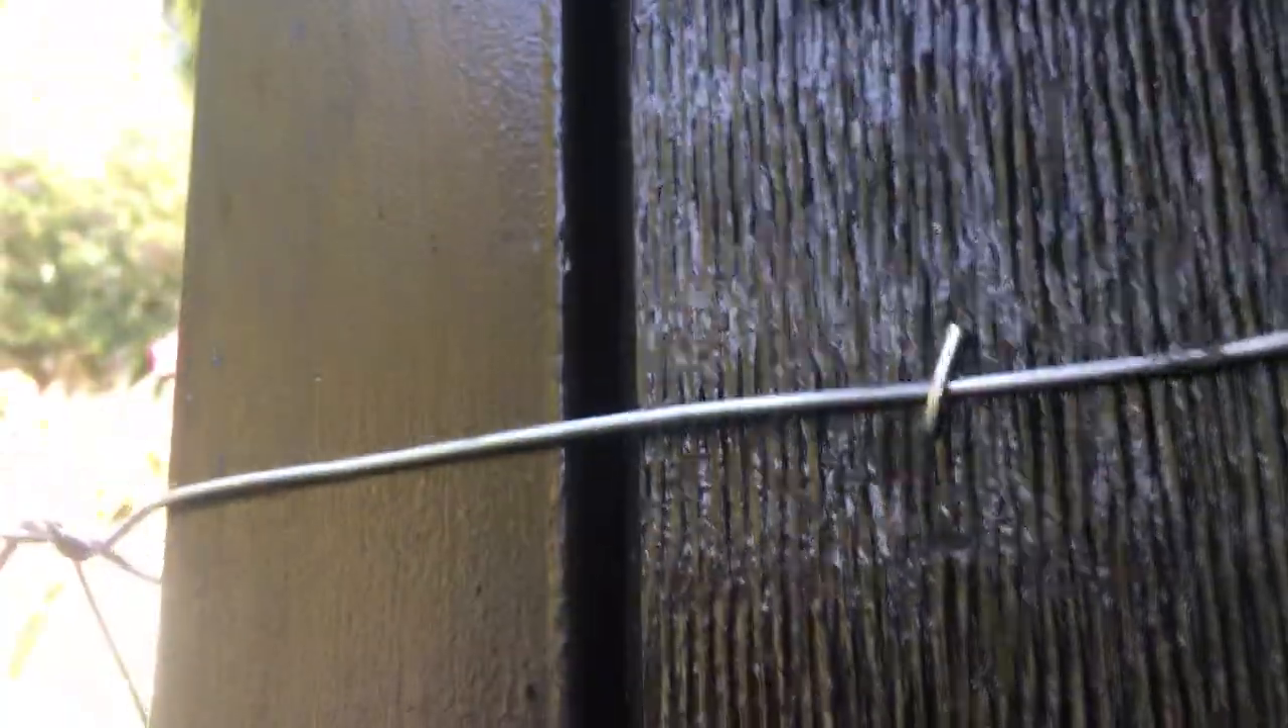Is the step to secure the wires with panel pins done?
Yes.